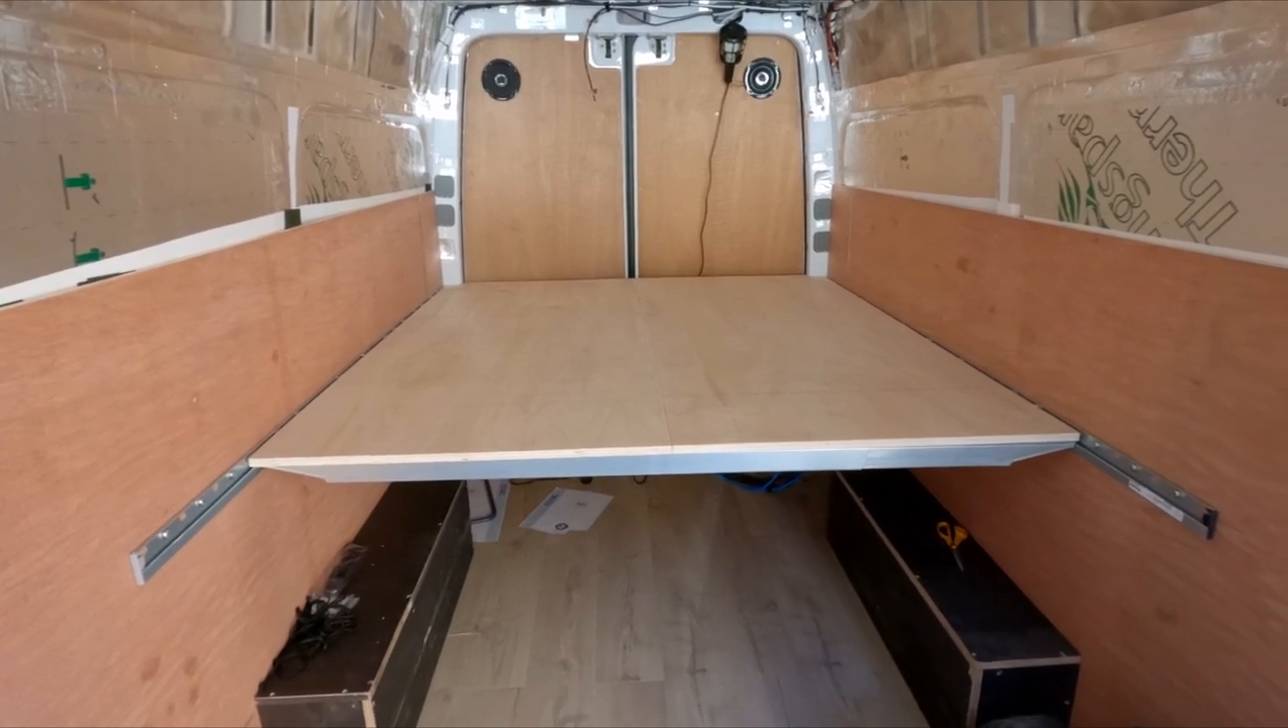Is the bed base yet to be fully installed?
No.